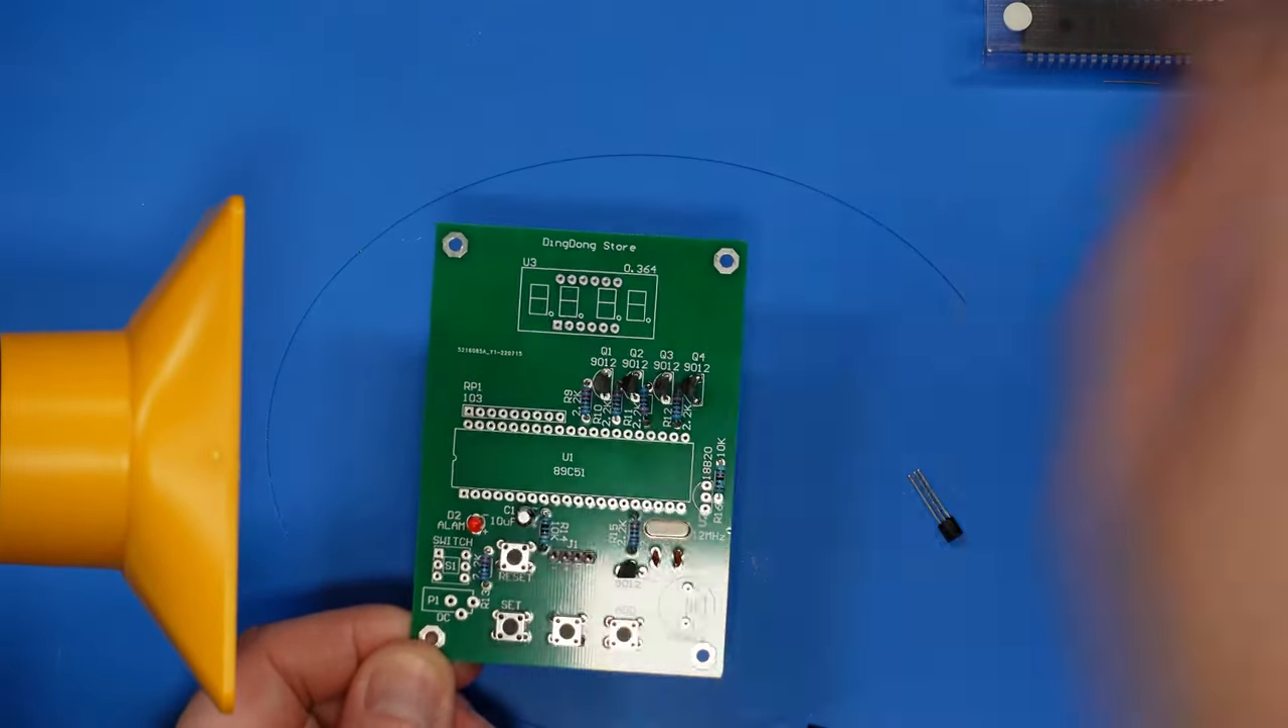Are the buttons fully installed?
Yes.